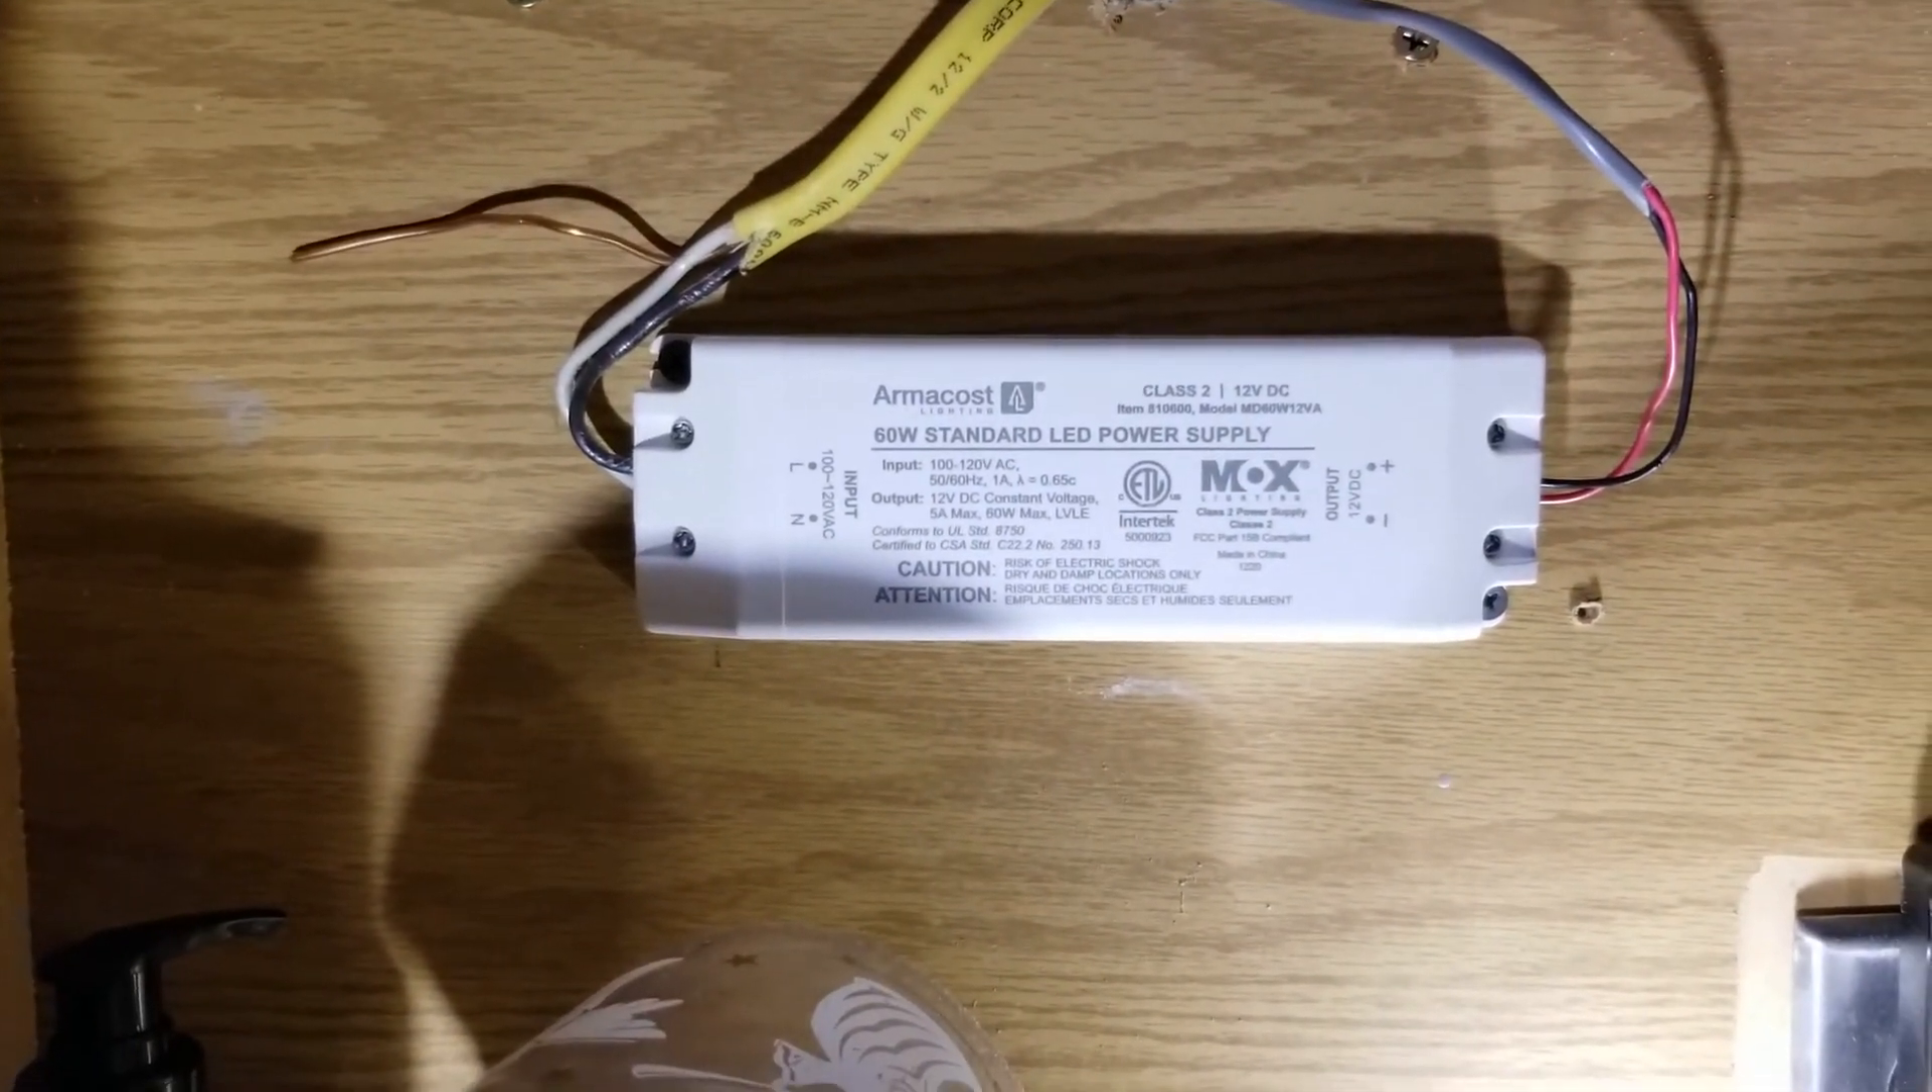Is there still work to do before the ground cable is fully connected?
Yes.